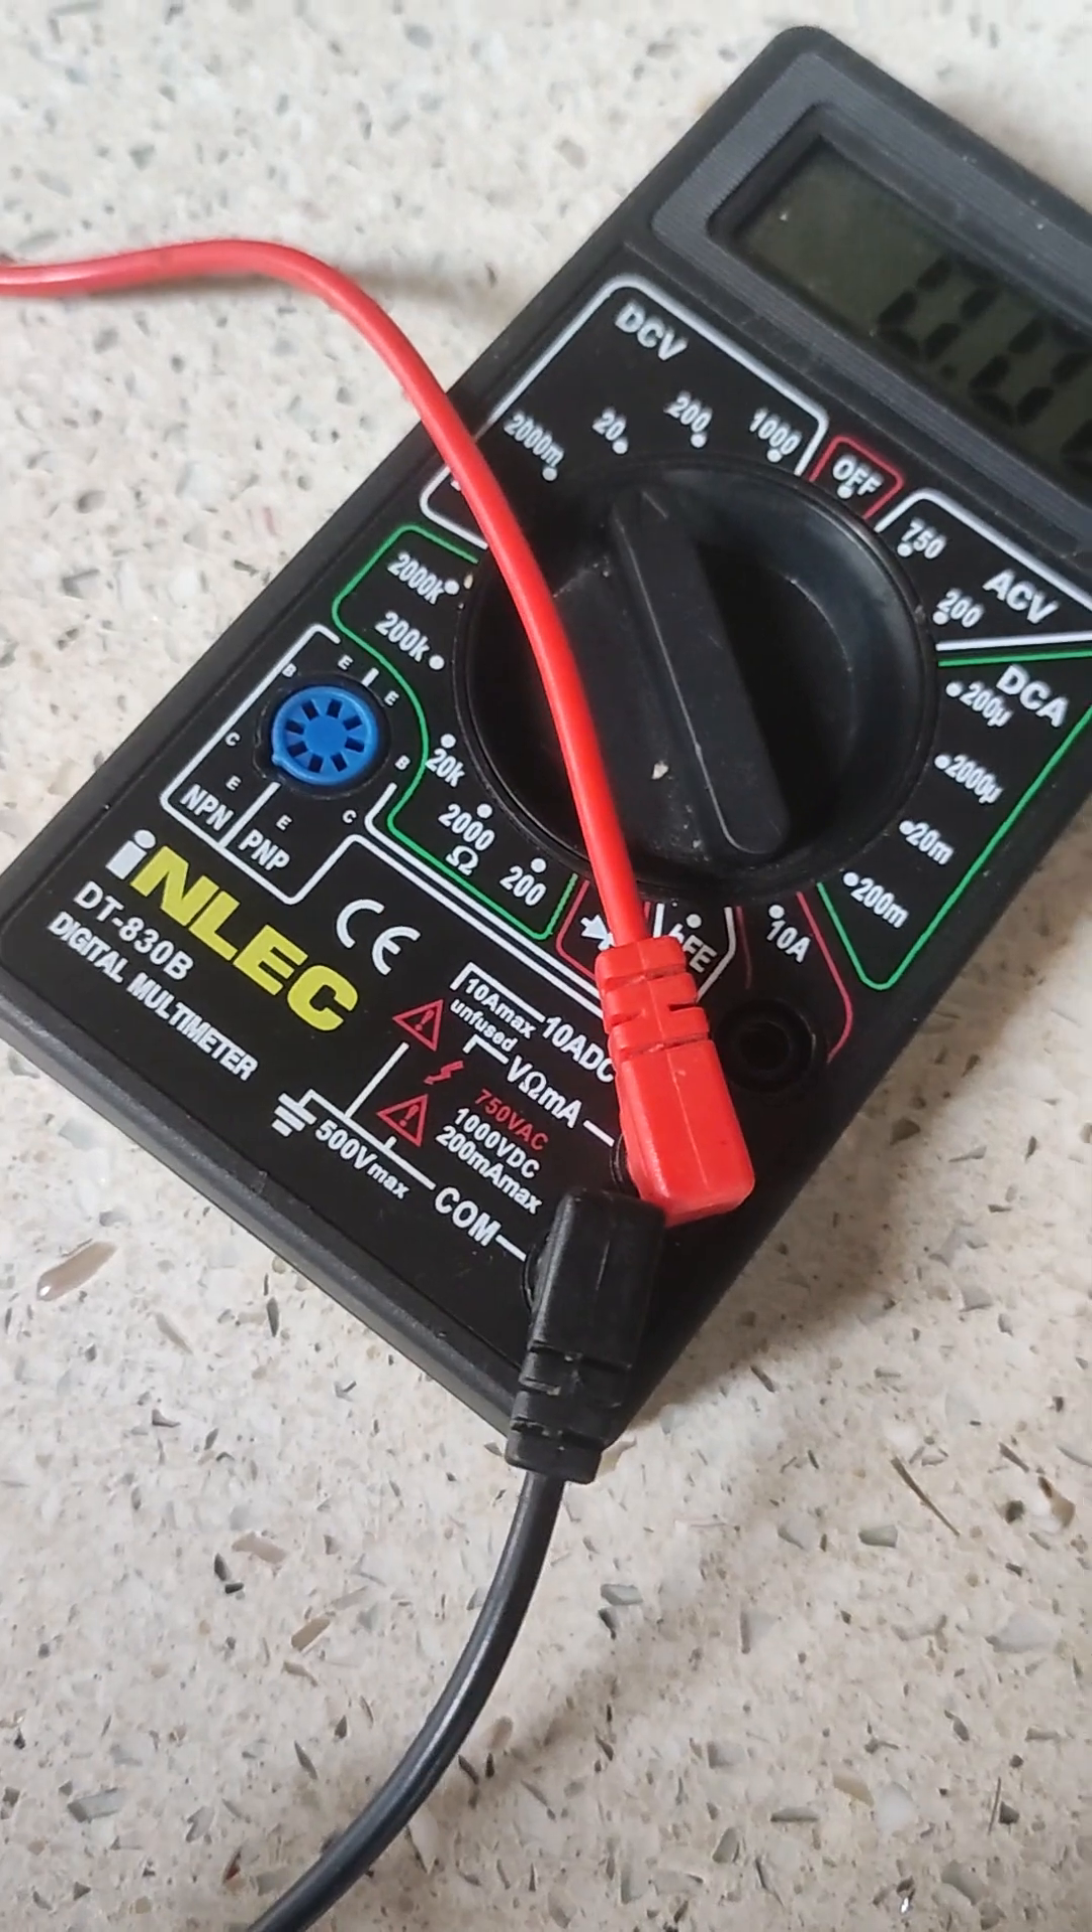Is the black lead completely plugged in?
Yes.